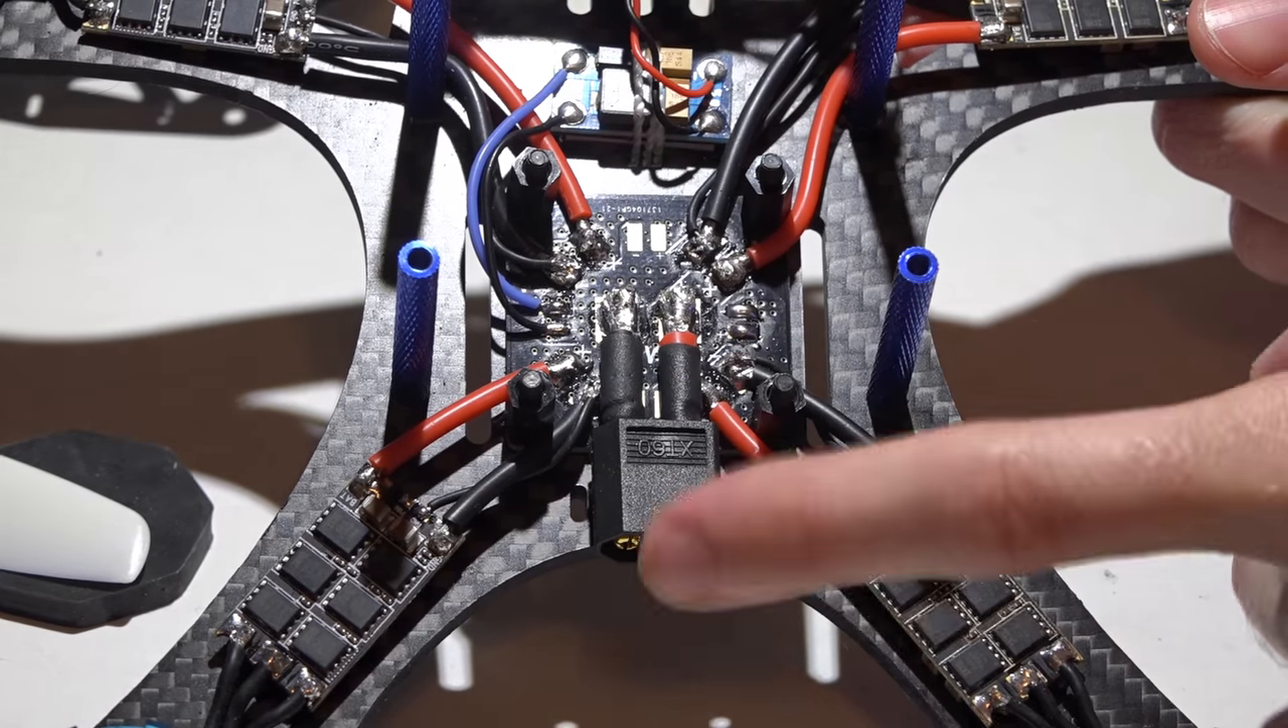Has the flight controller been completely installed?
No.